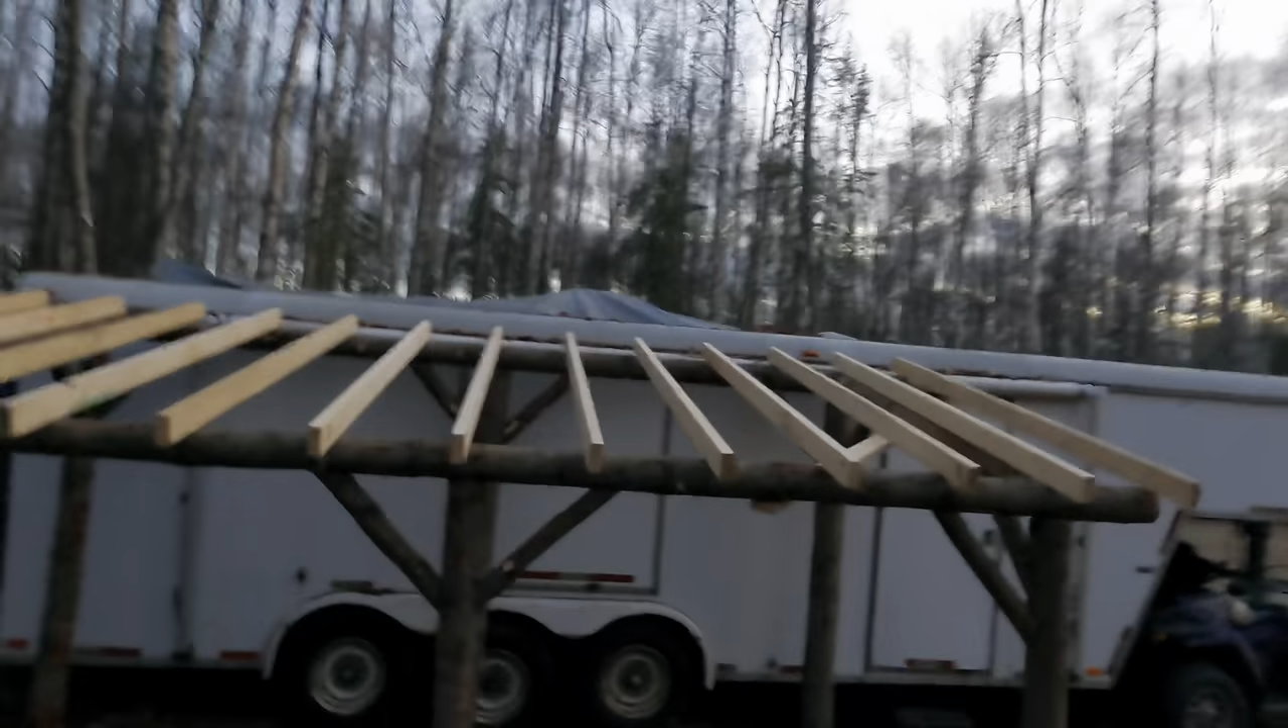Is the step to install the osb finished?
No.